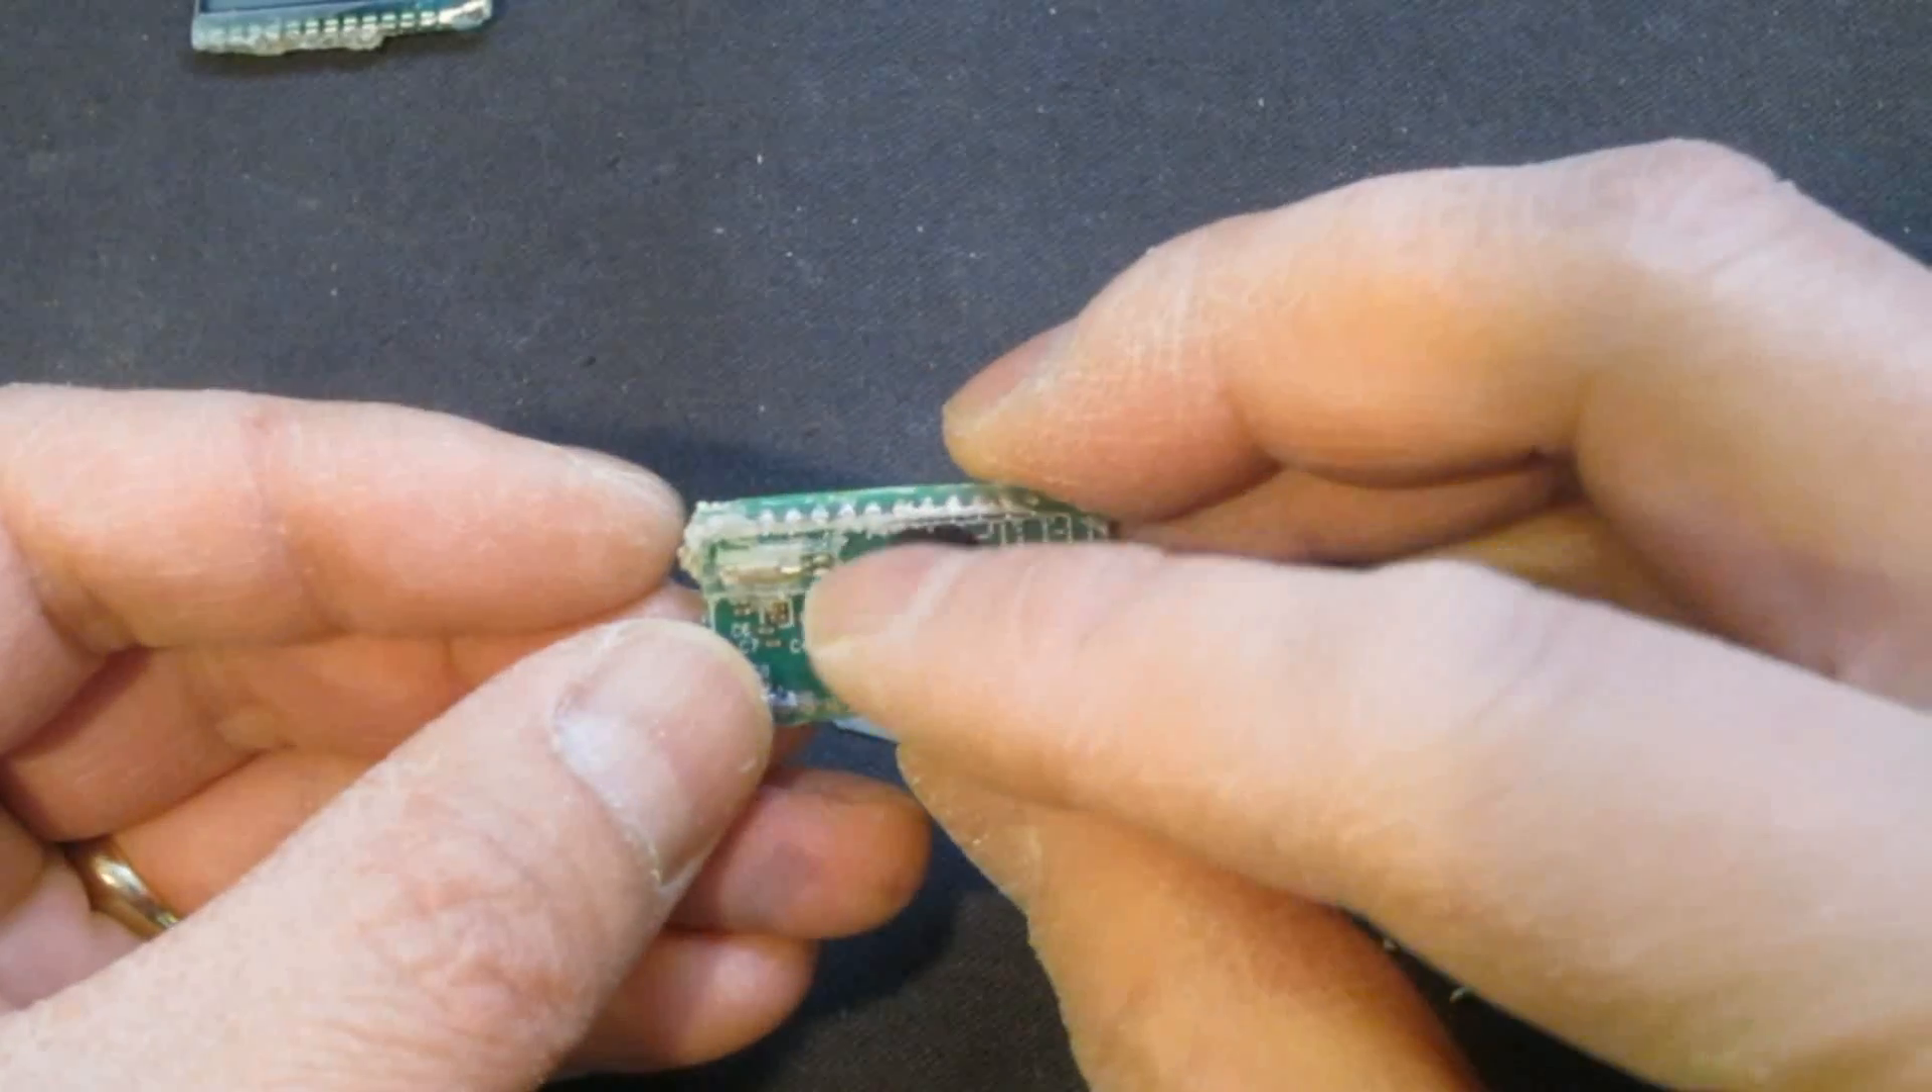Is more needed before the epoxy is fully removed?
Yes.